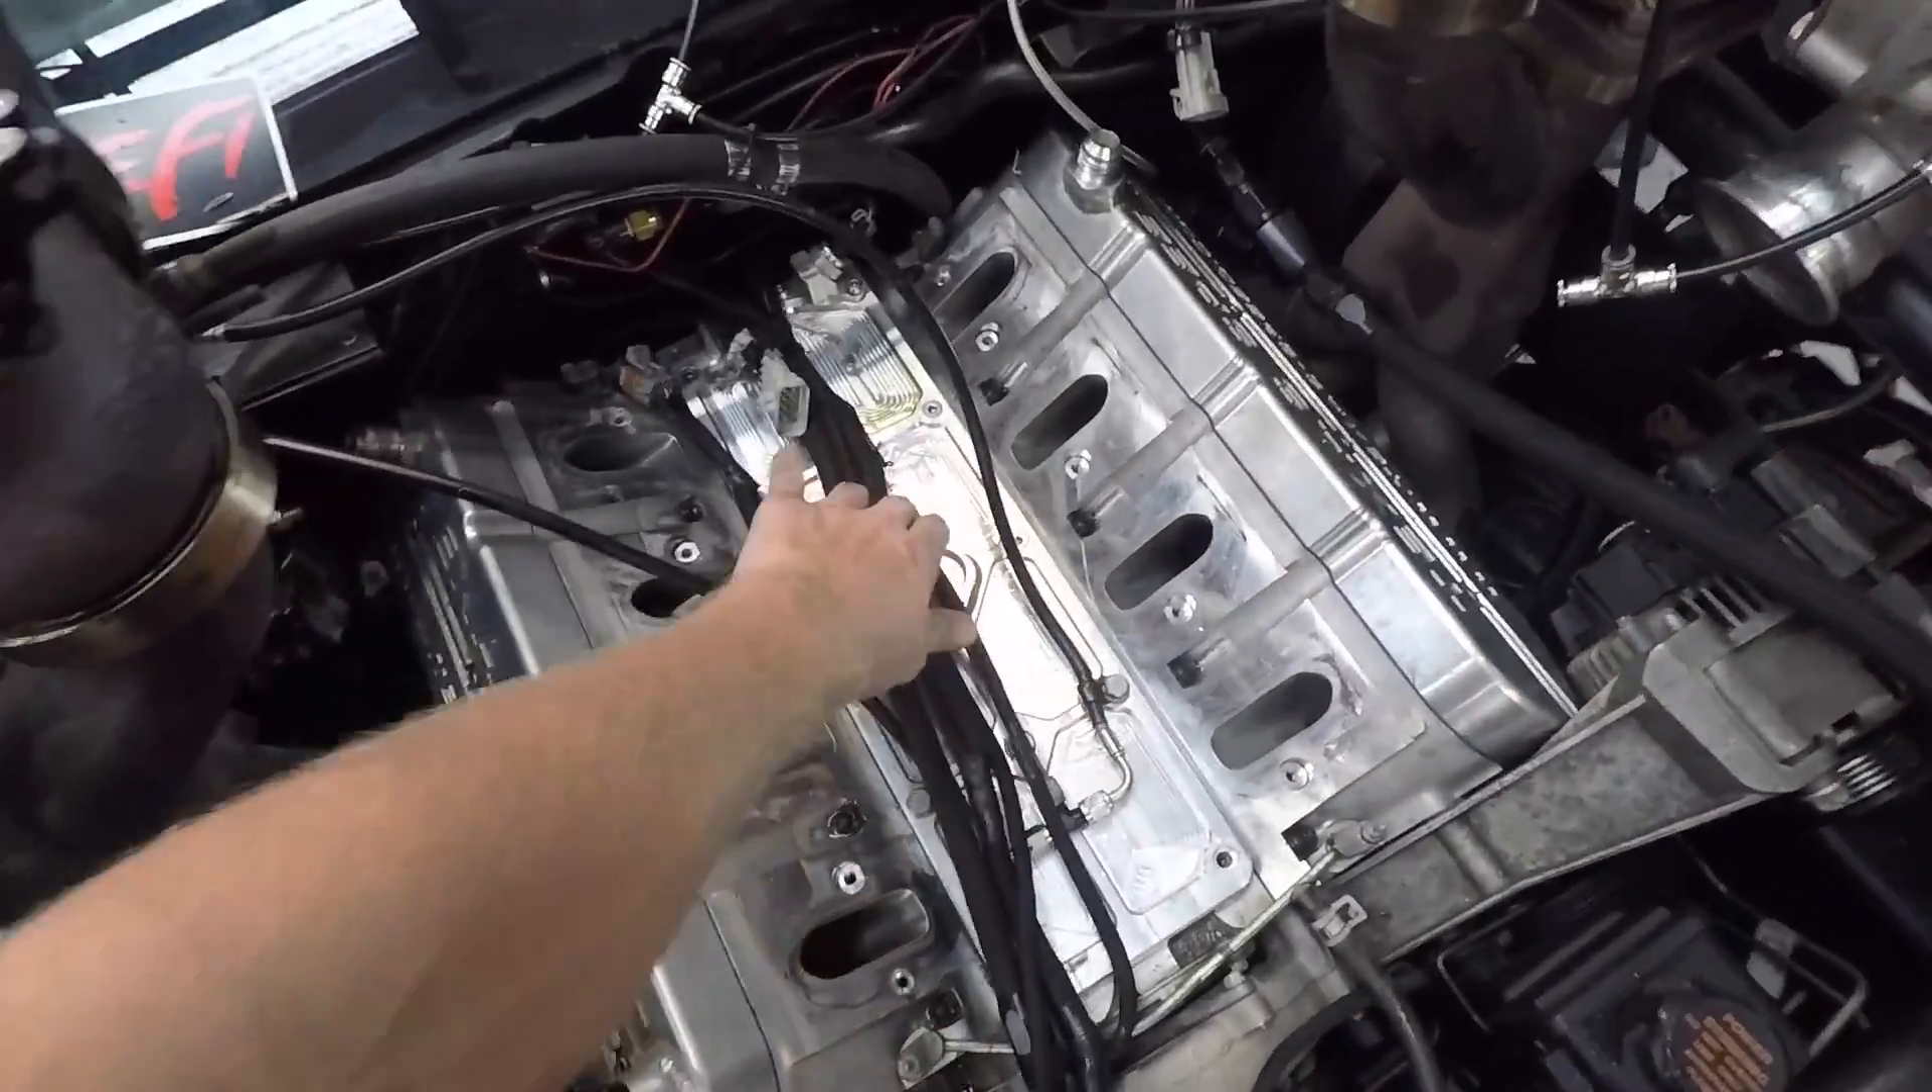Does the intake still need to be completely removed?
No.